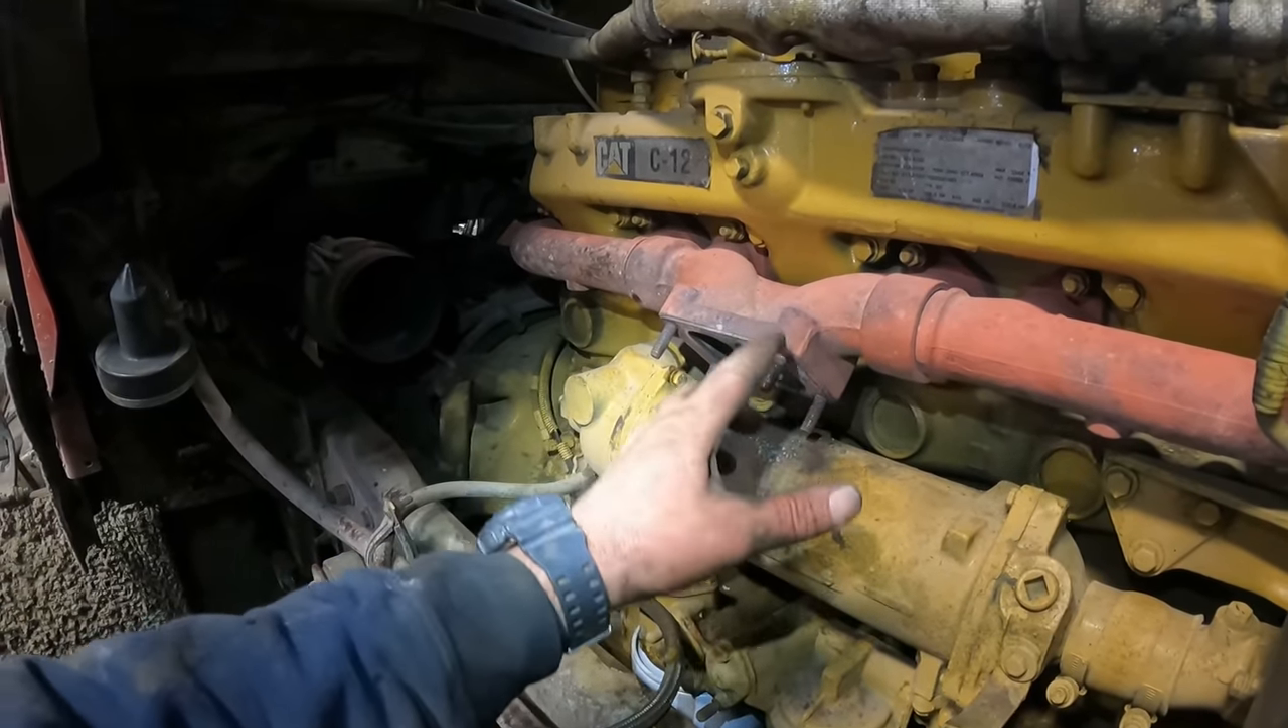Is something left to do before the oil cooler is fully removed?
Yes.